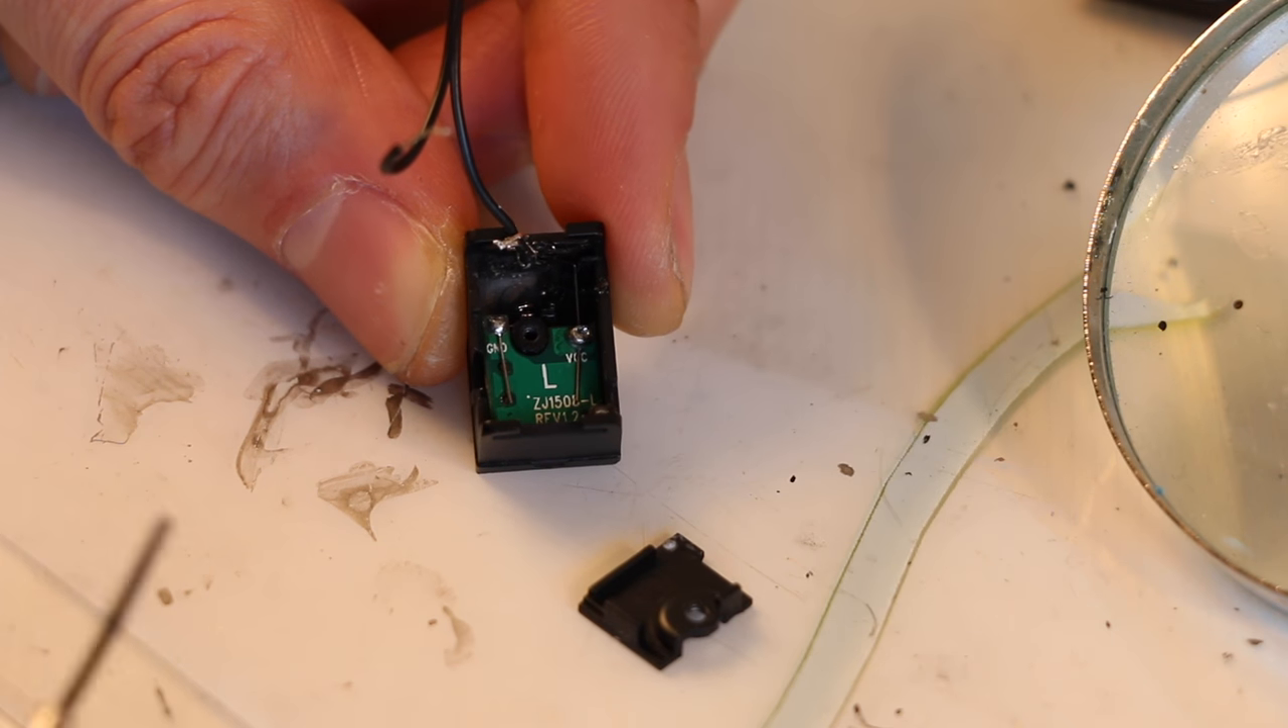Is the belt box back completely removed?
Yes.